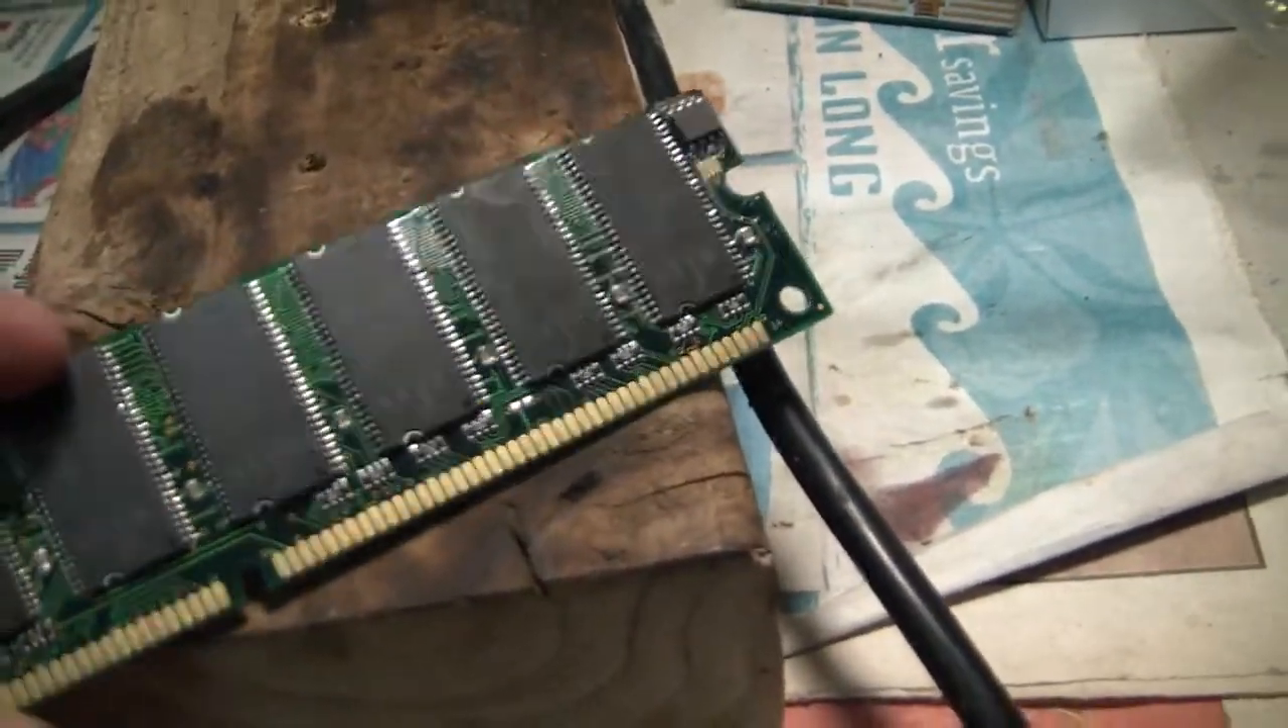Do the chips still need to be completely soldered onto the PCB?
No.